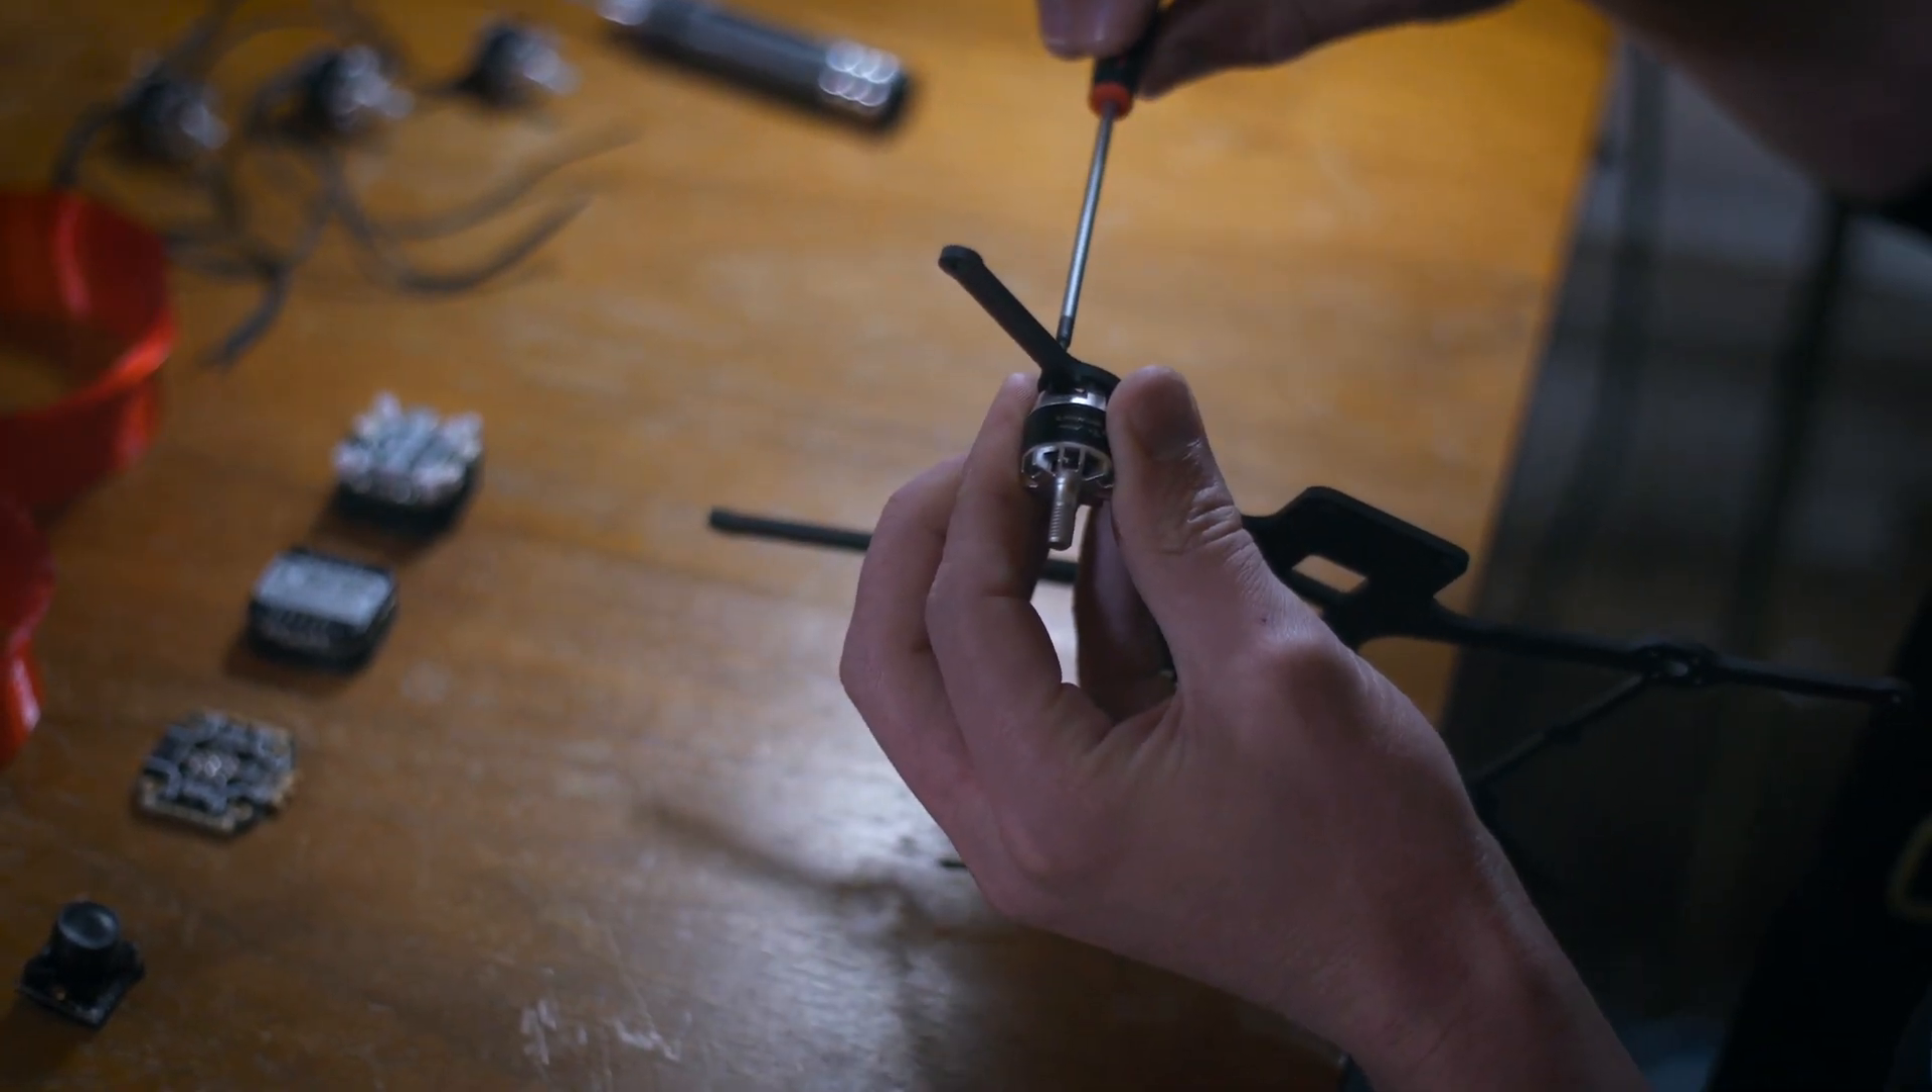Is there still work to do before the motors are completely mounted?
Yes.